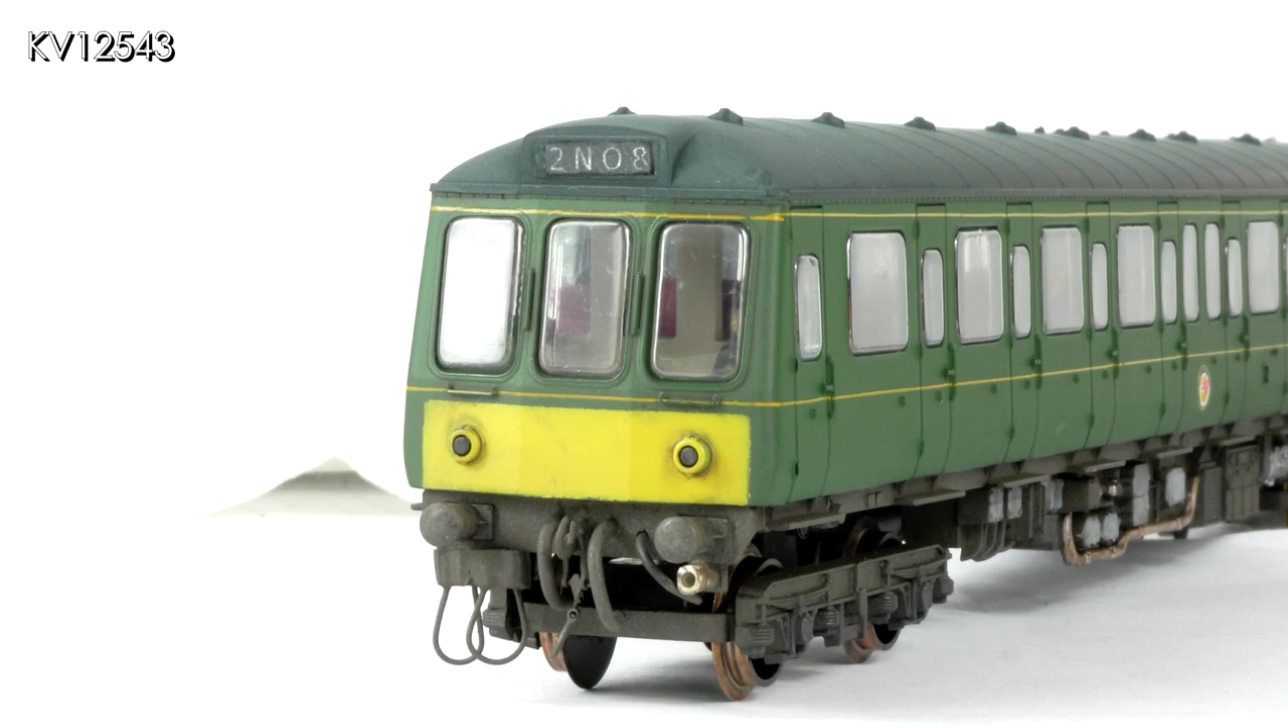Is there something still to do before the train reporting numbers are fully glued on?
No.